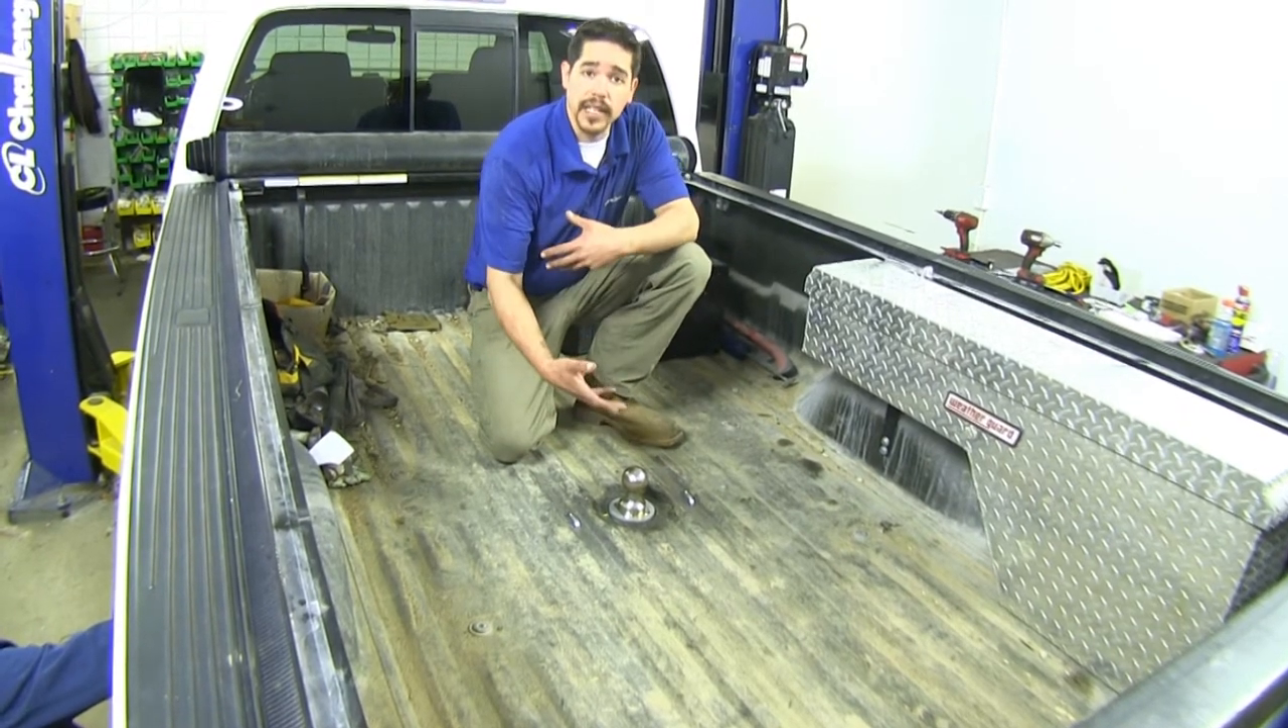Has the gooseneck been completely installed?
Yes.